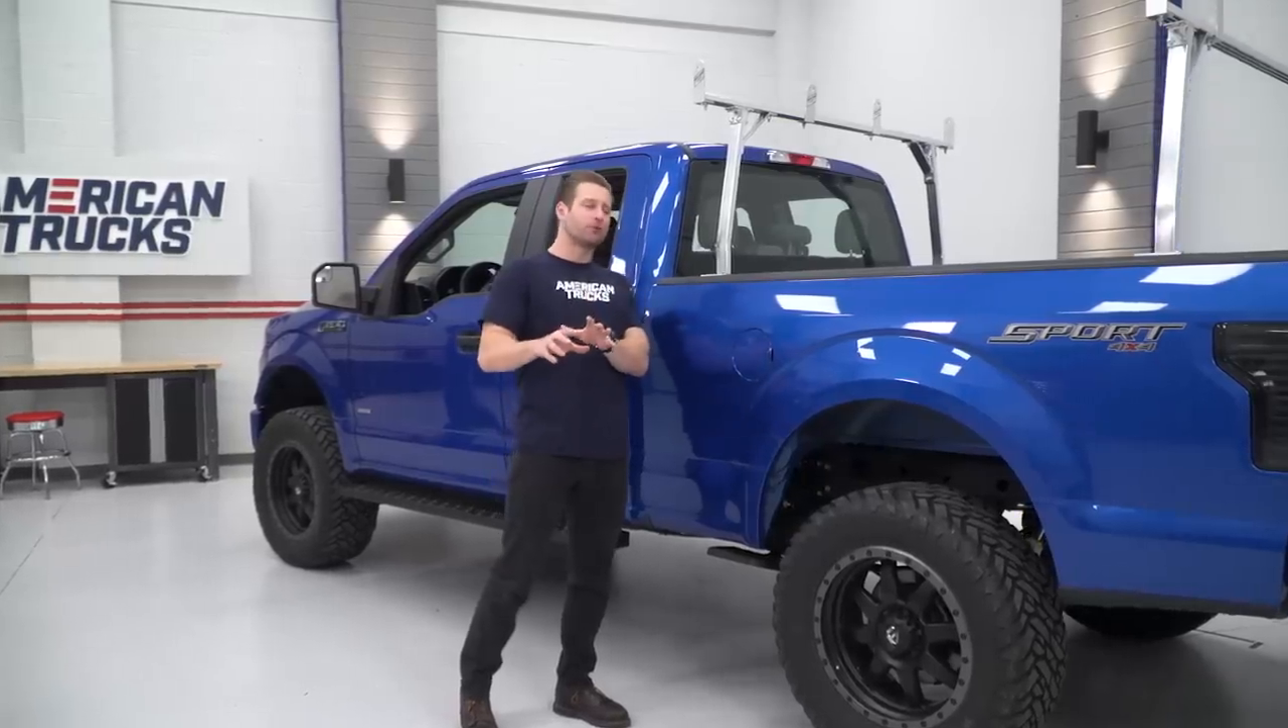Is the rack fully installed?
Yes.